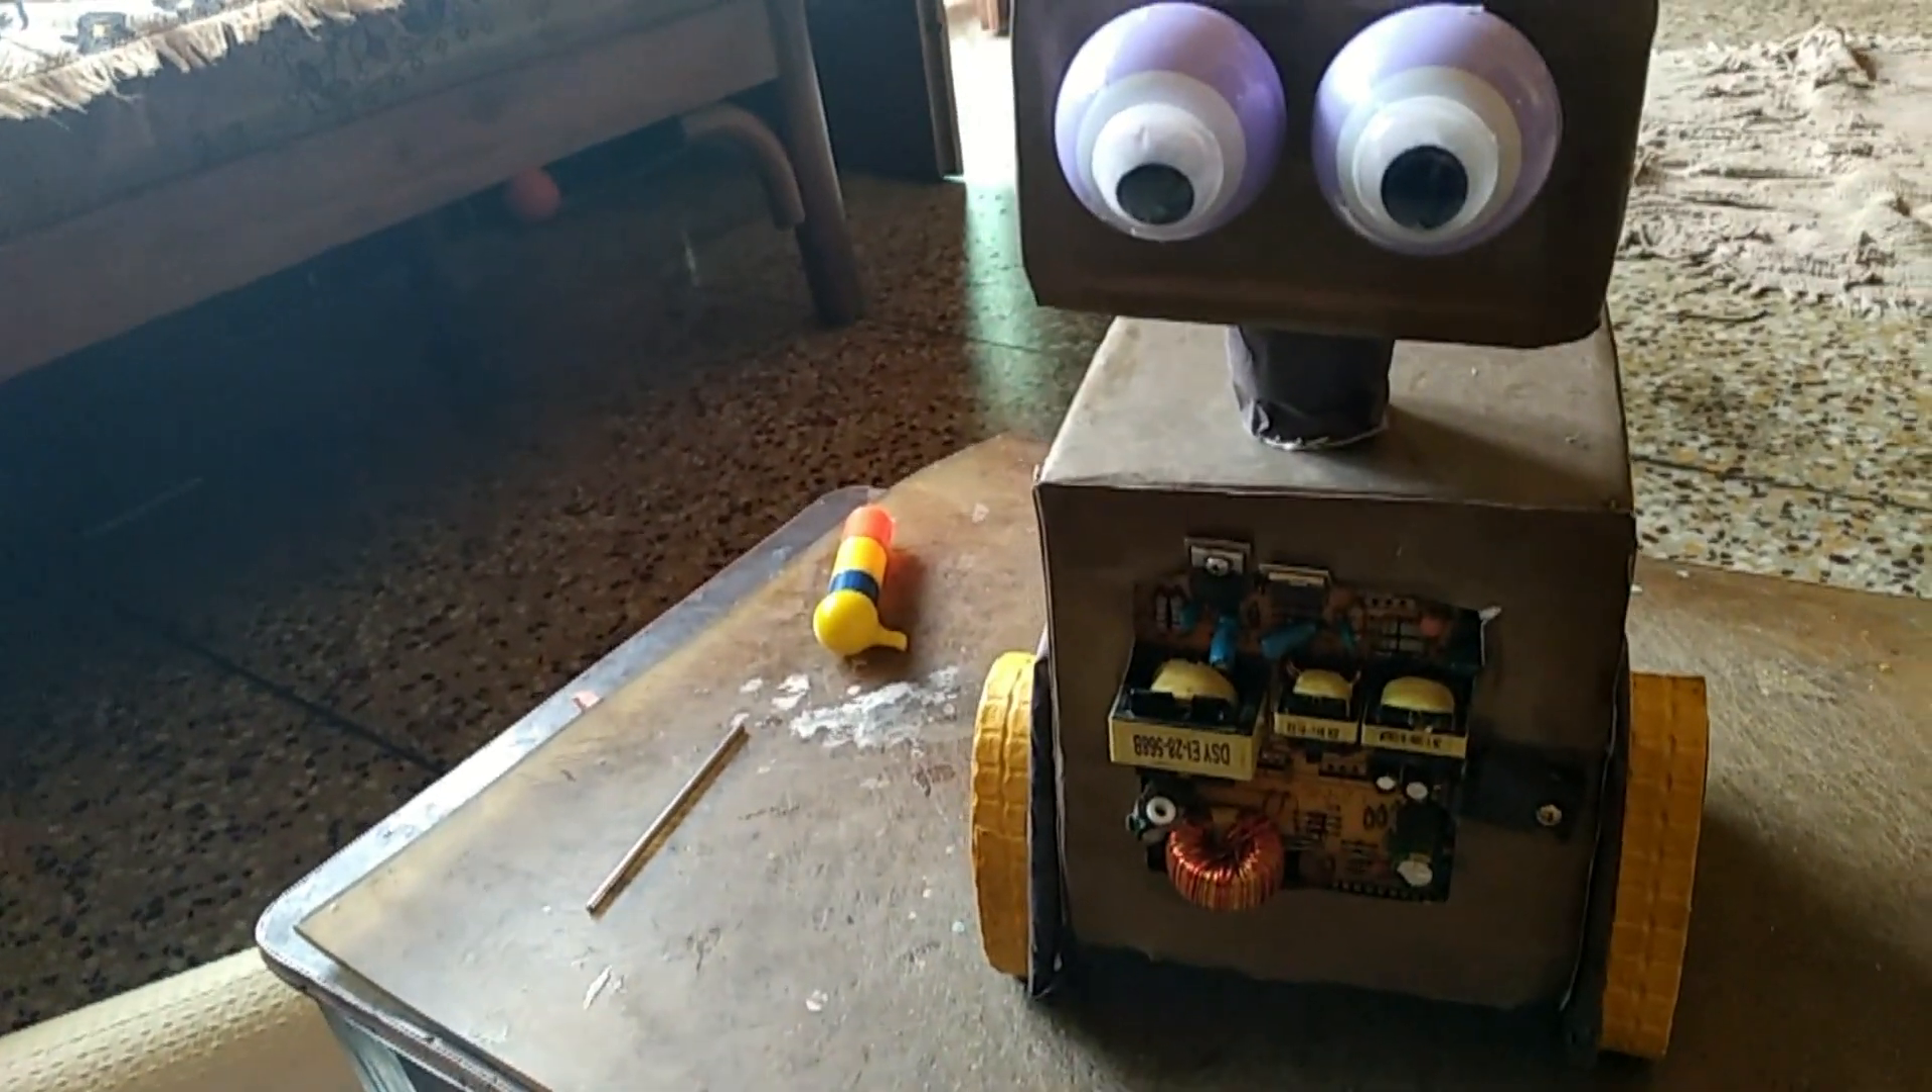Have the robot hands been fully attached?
No.